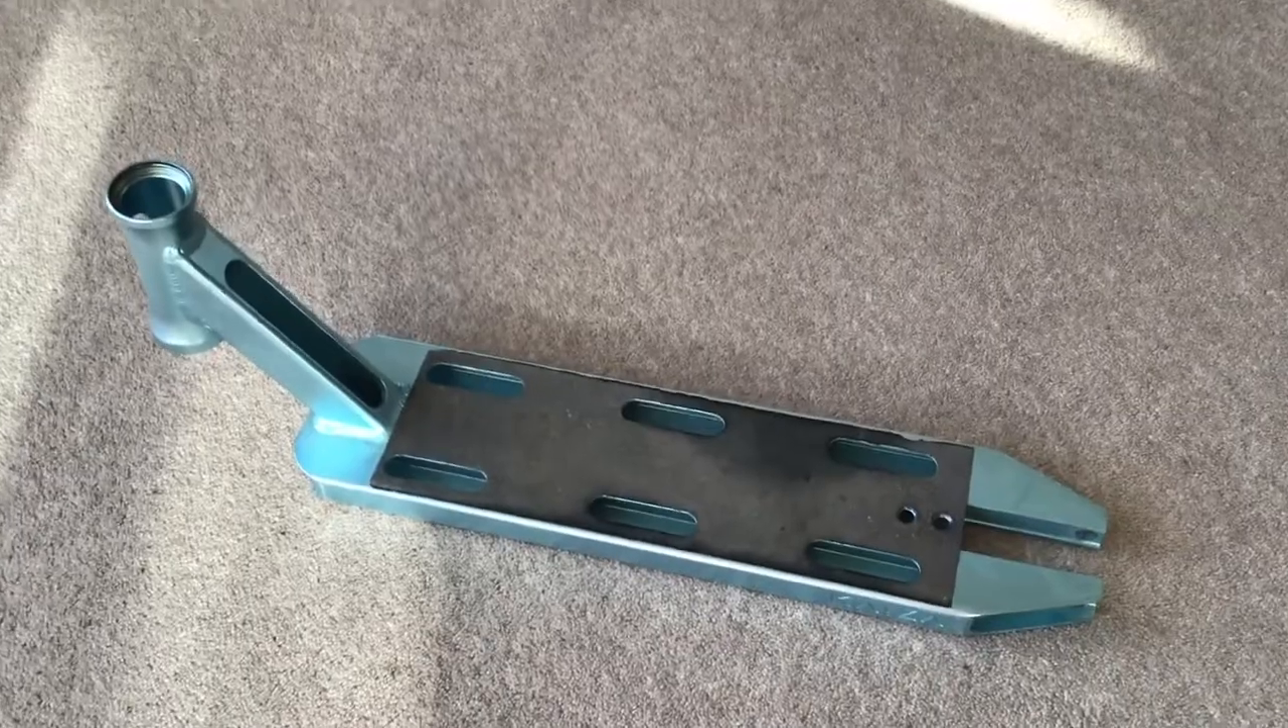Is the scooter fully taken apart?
Yes.